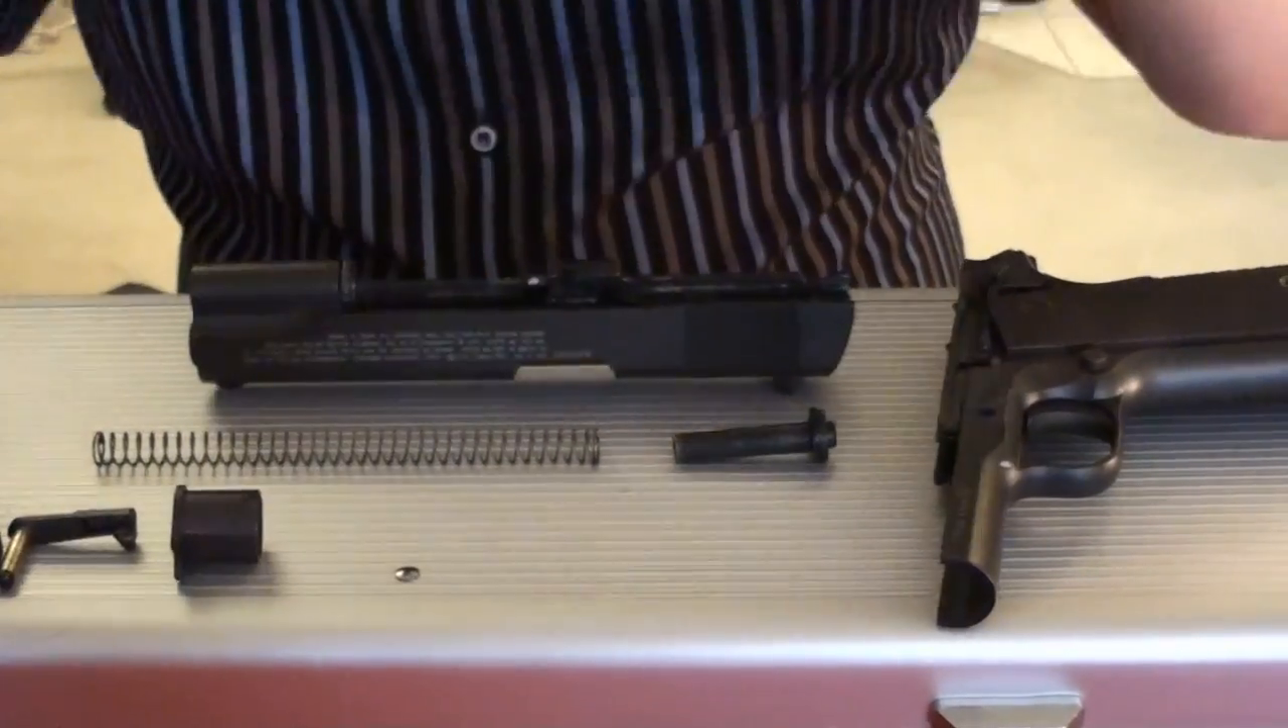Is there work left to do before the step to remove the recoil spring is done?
No.